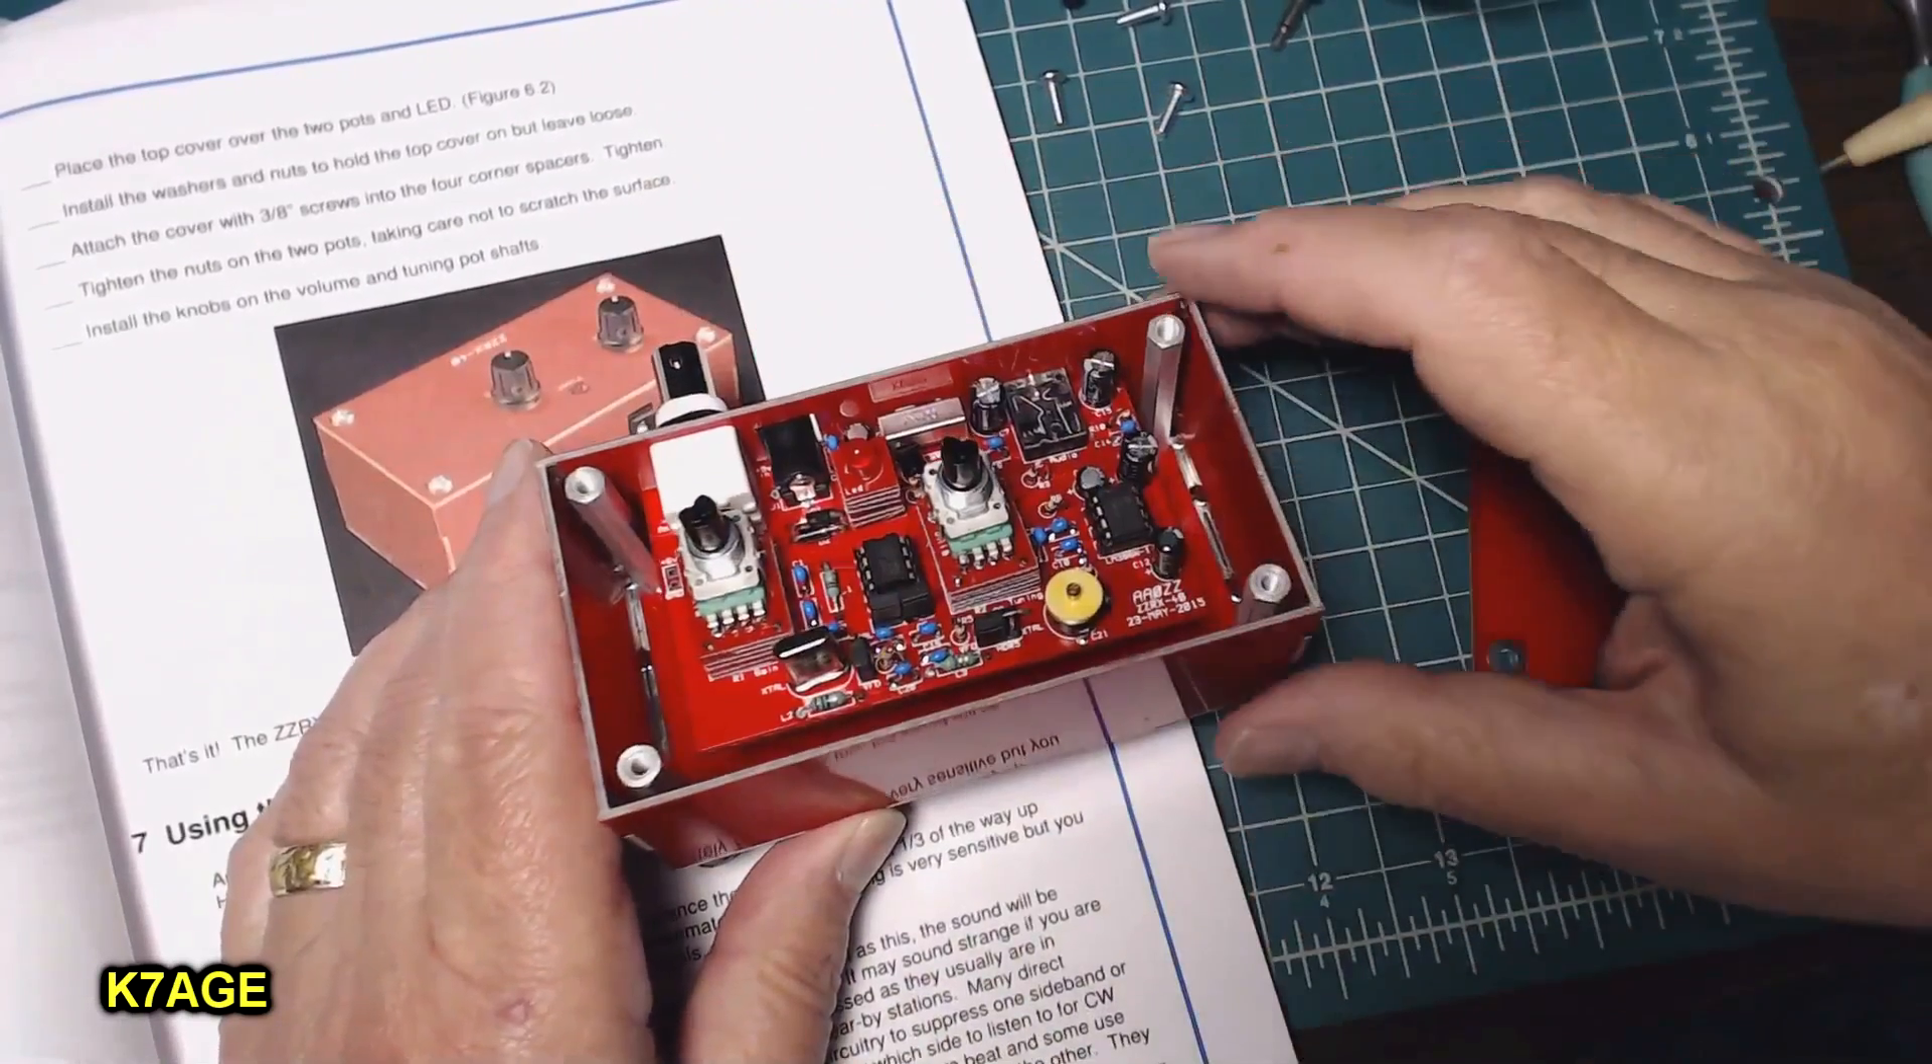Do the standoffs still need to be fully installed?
No.